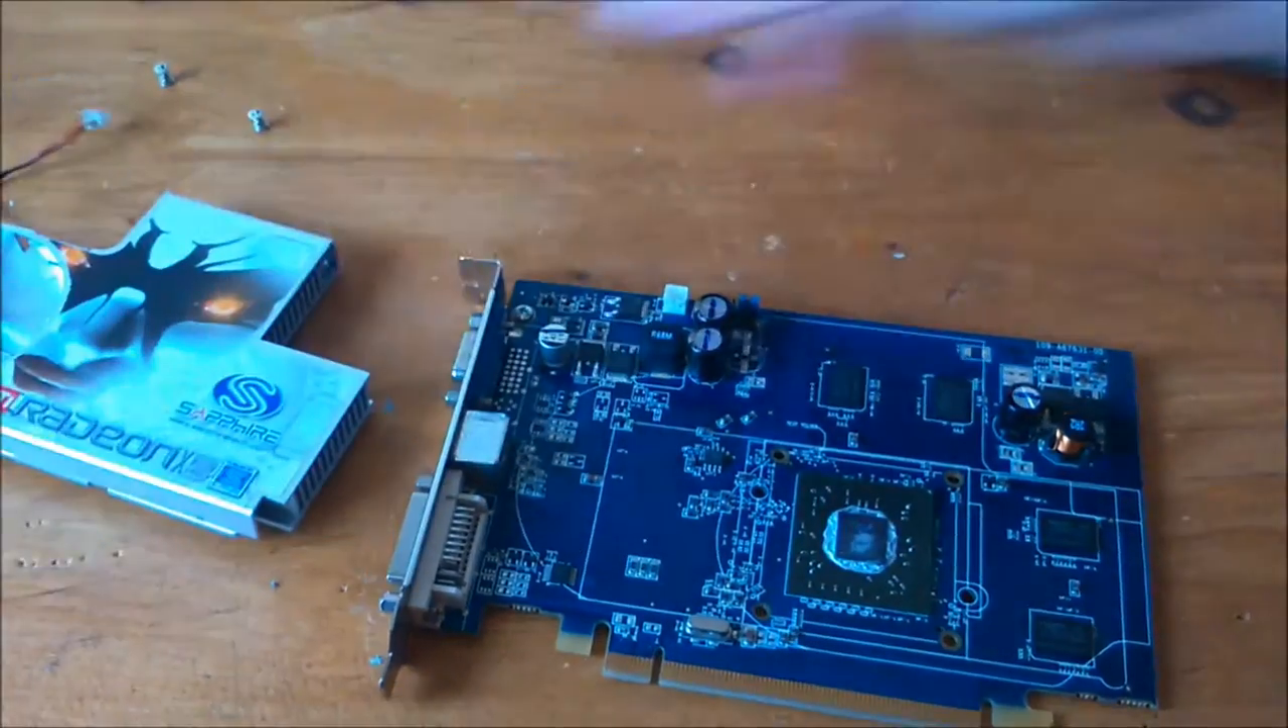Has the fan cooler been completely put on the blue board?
No.